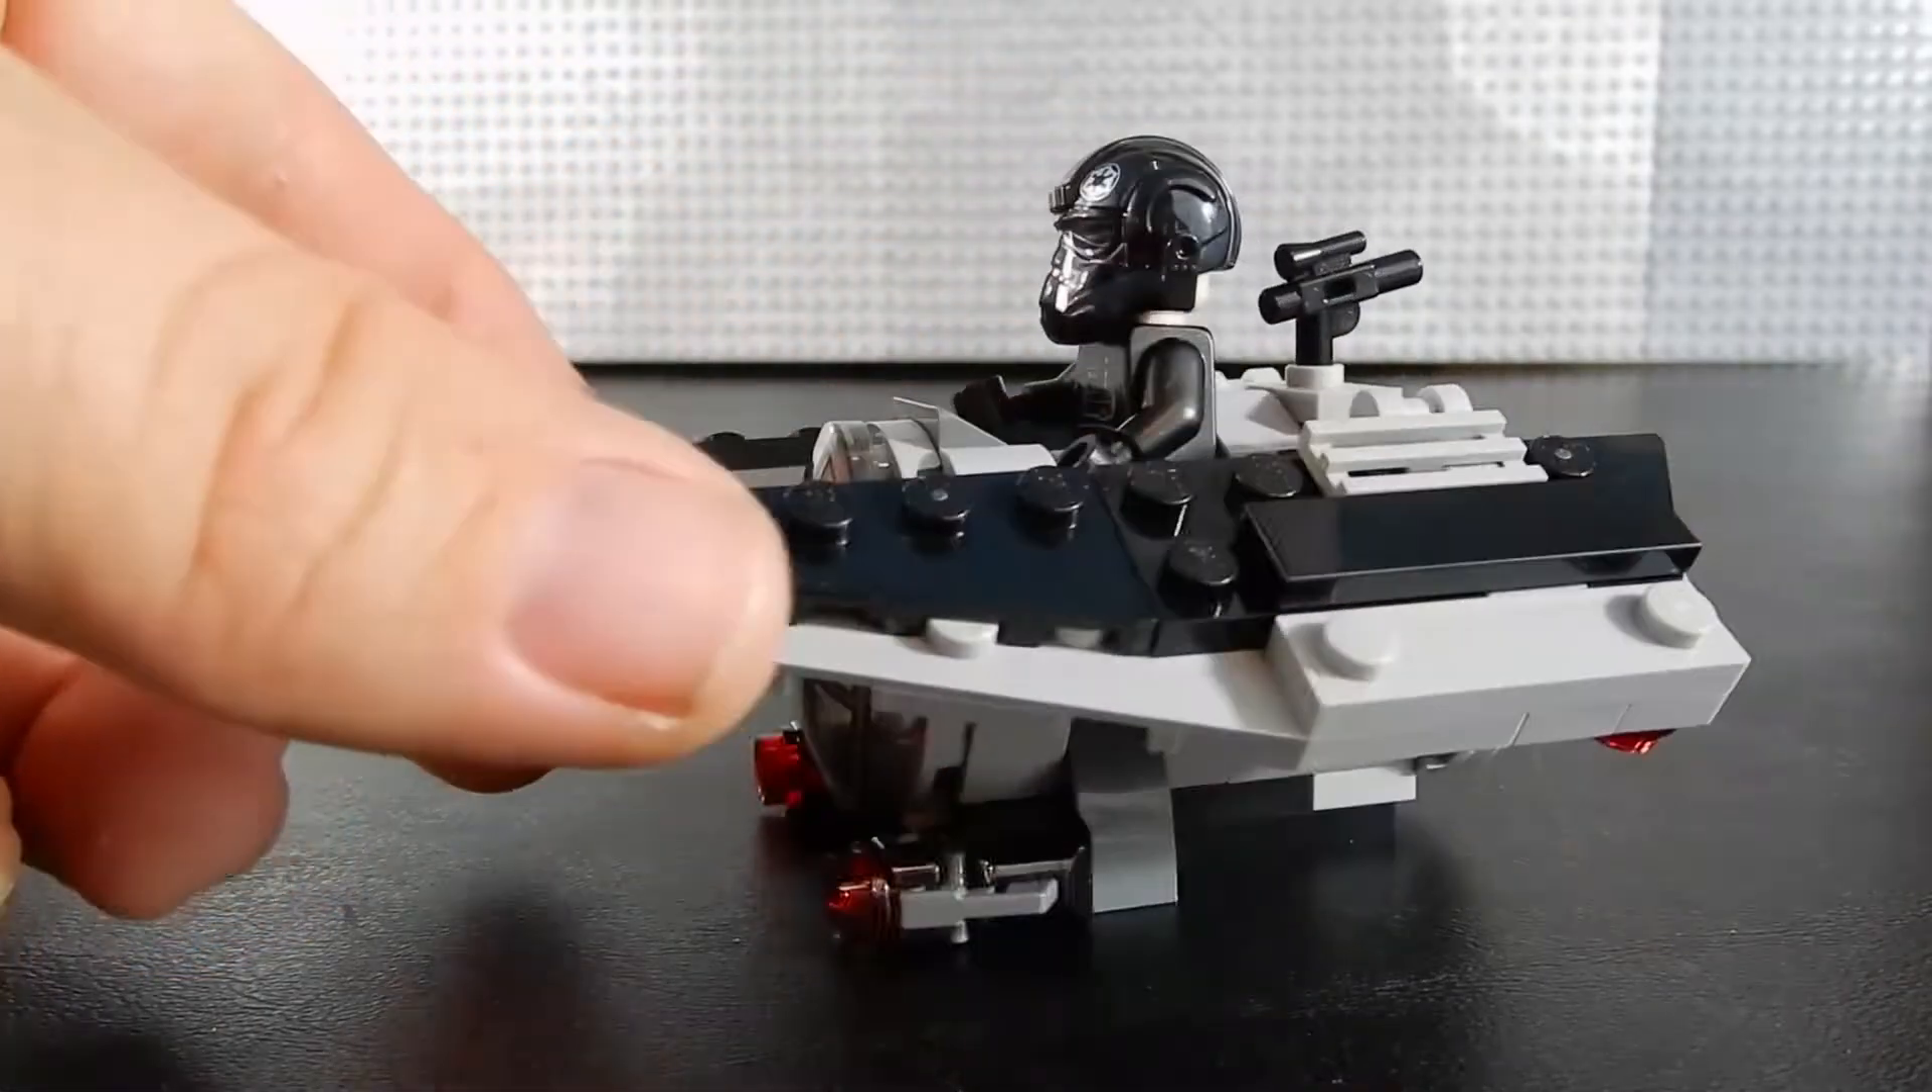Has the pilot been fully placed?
Yes.